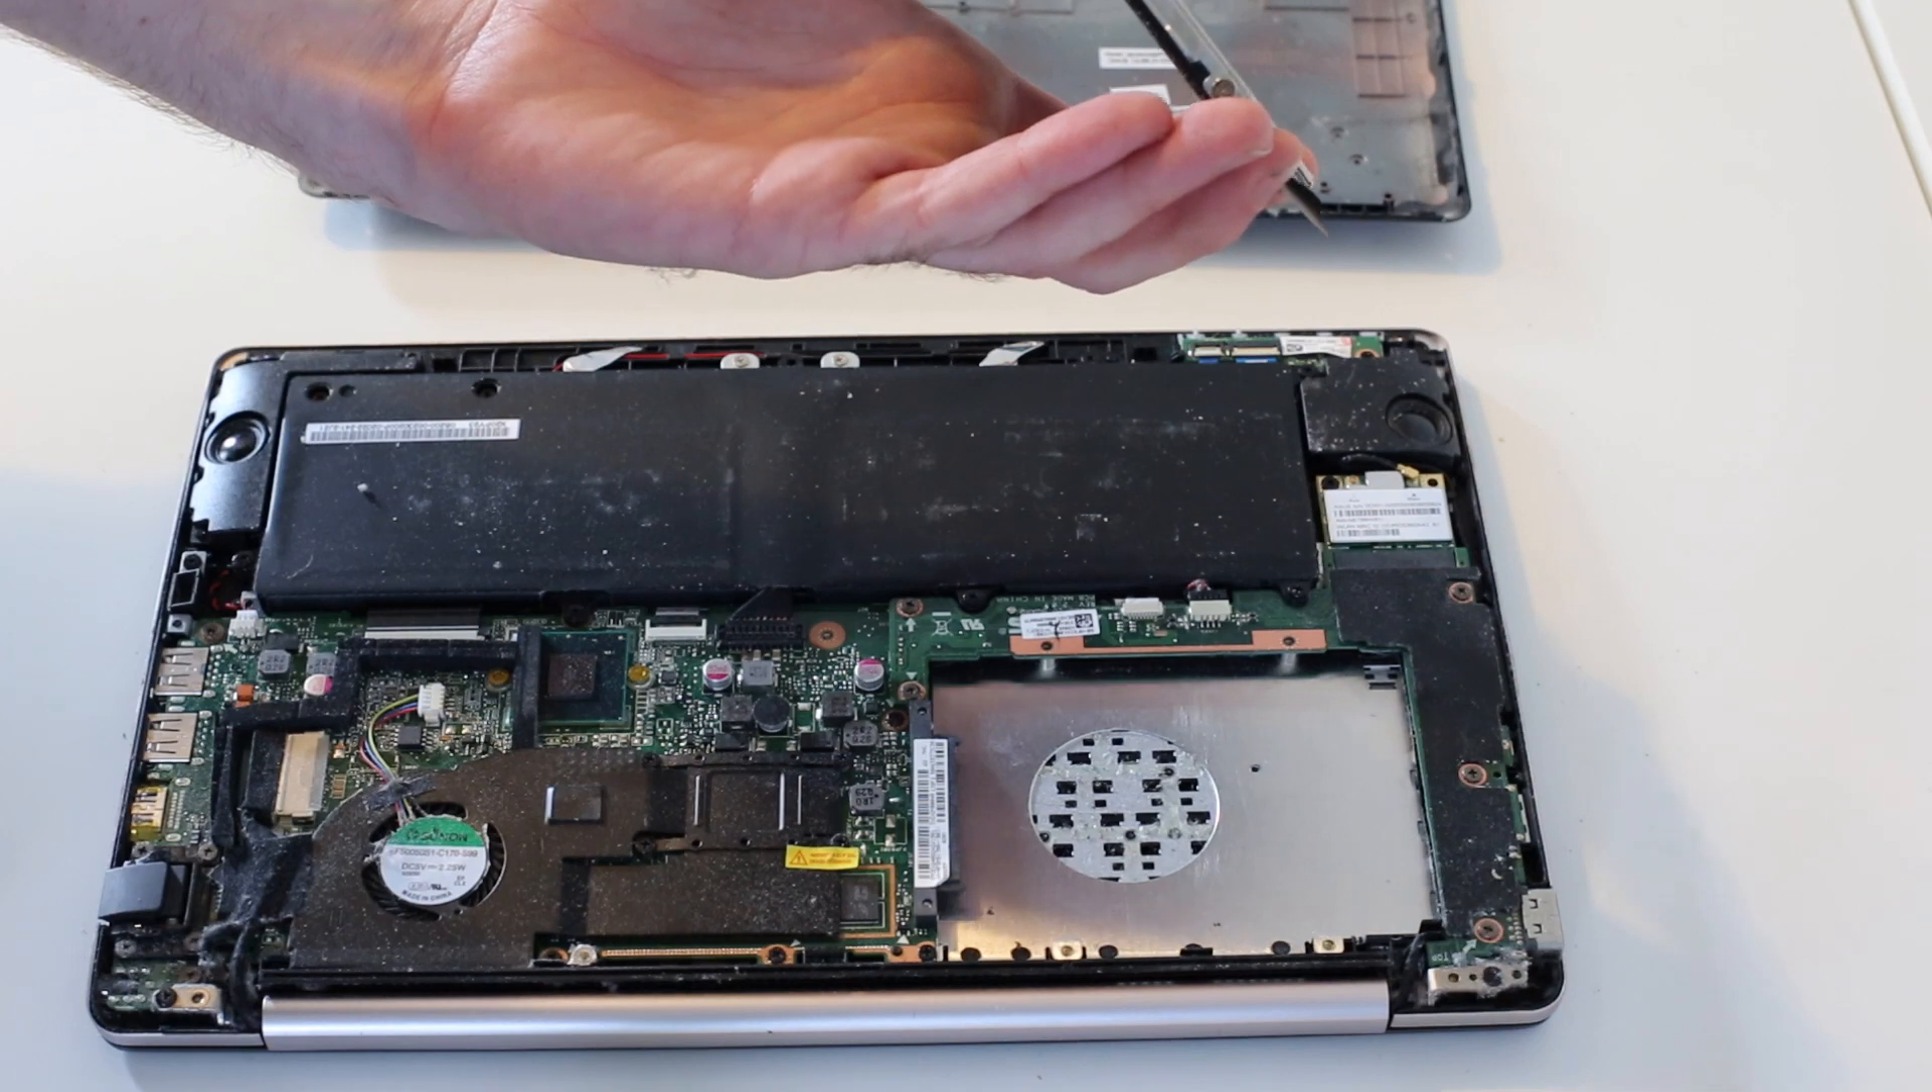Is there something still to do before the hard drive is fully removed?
No.